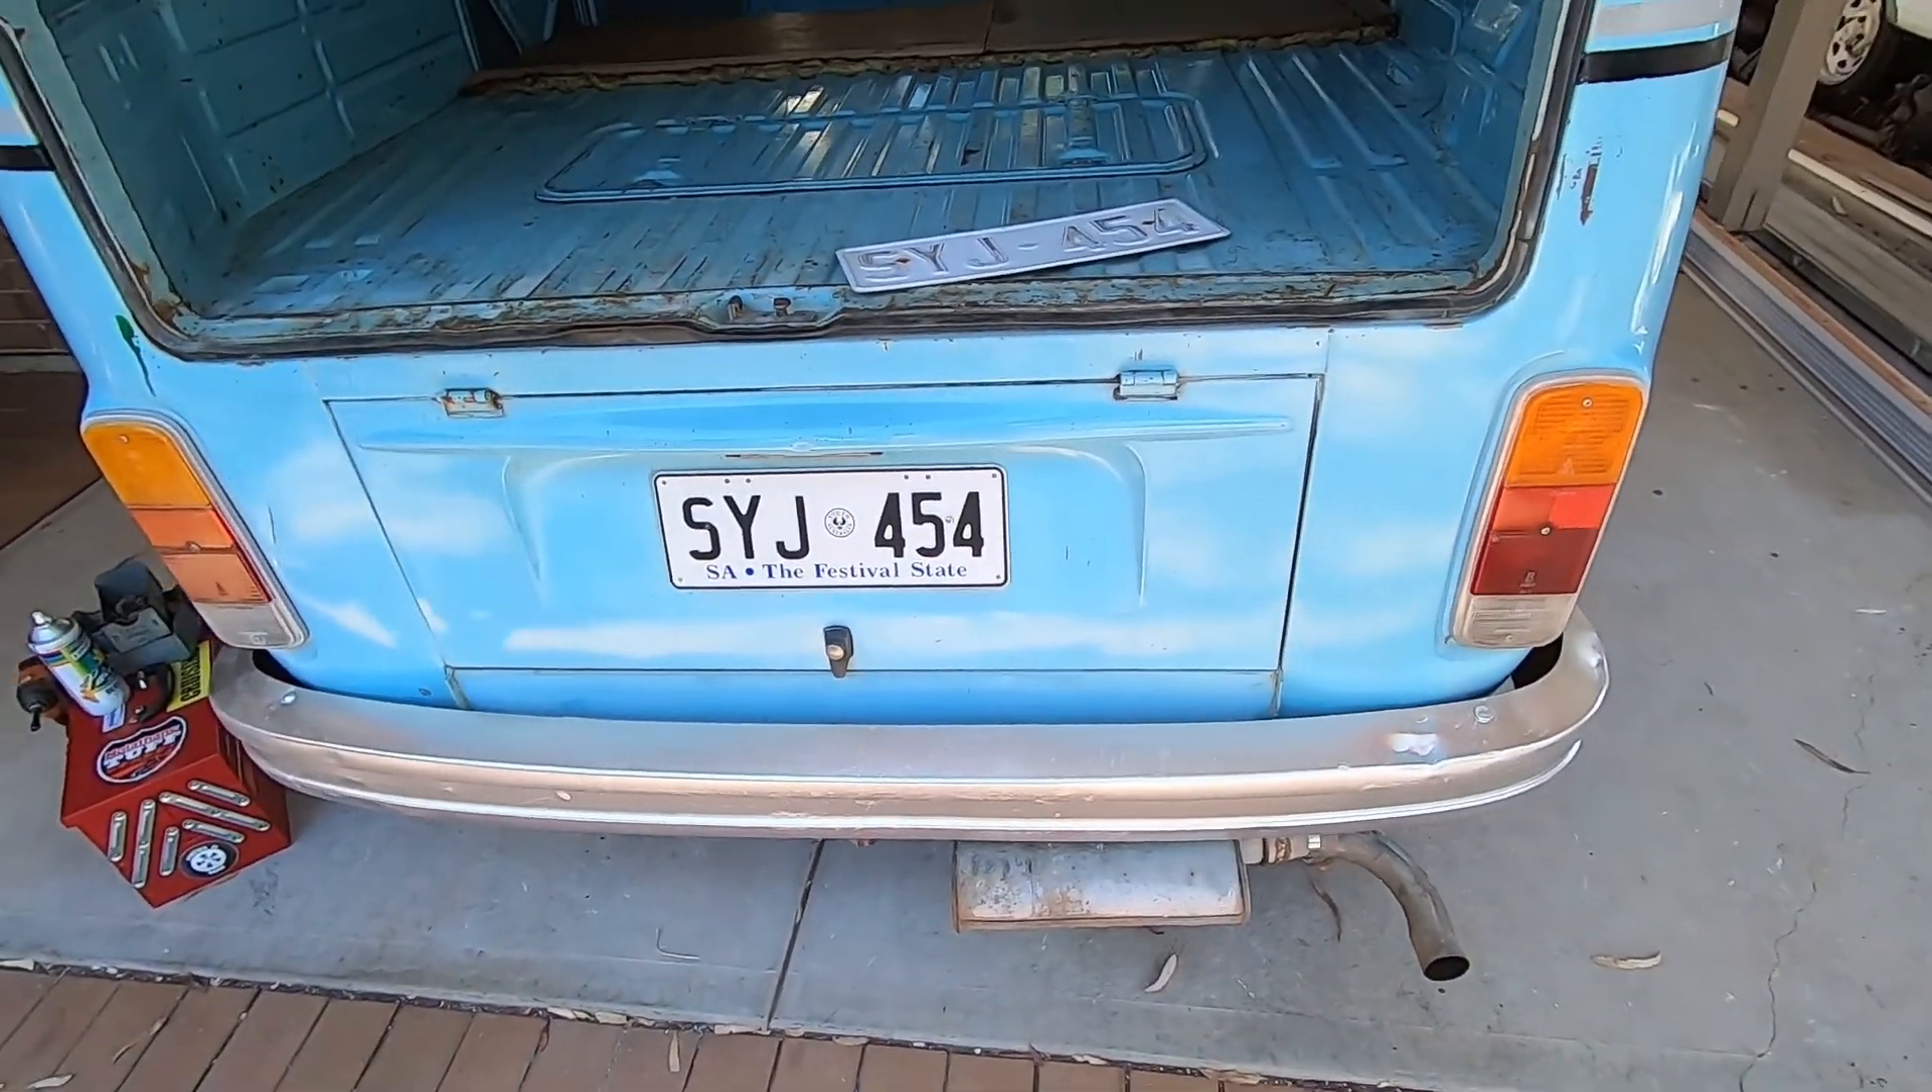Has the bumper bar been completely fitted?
Yes.